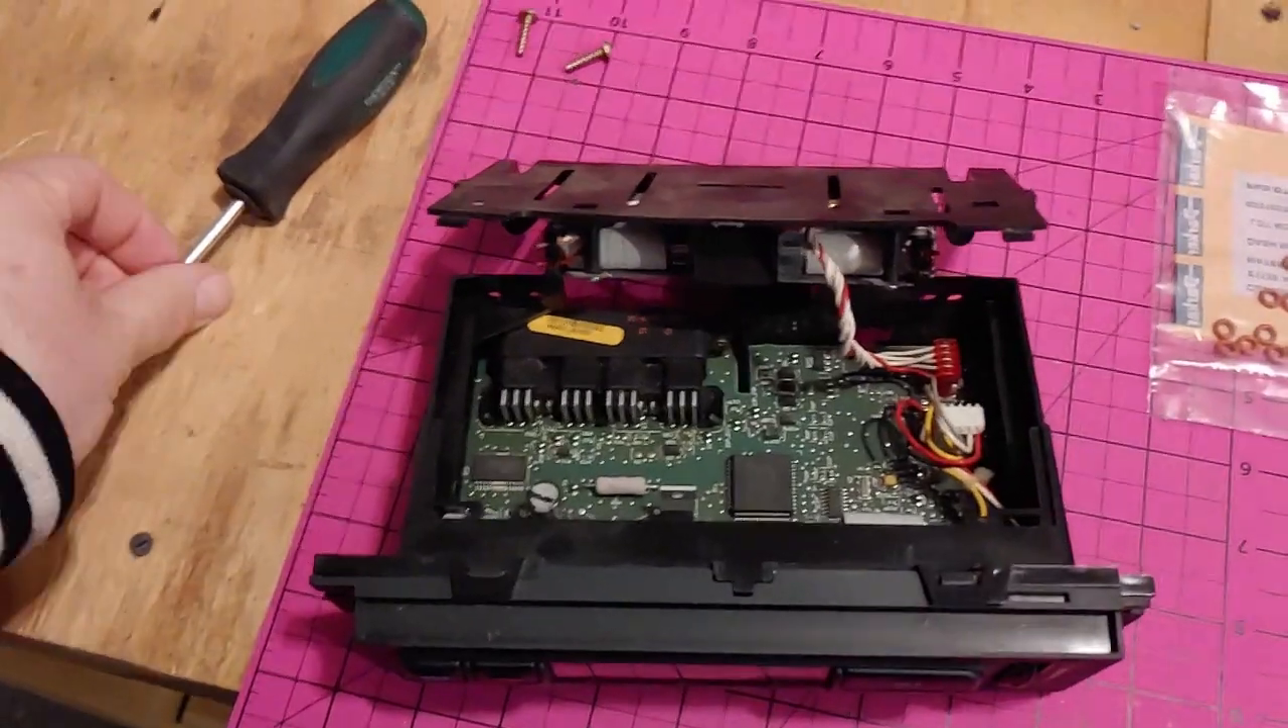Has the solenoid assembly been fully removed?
No.